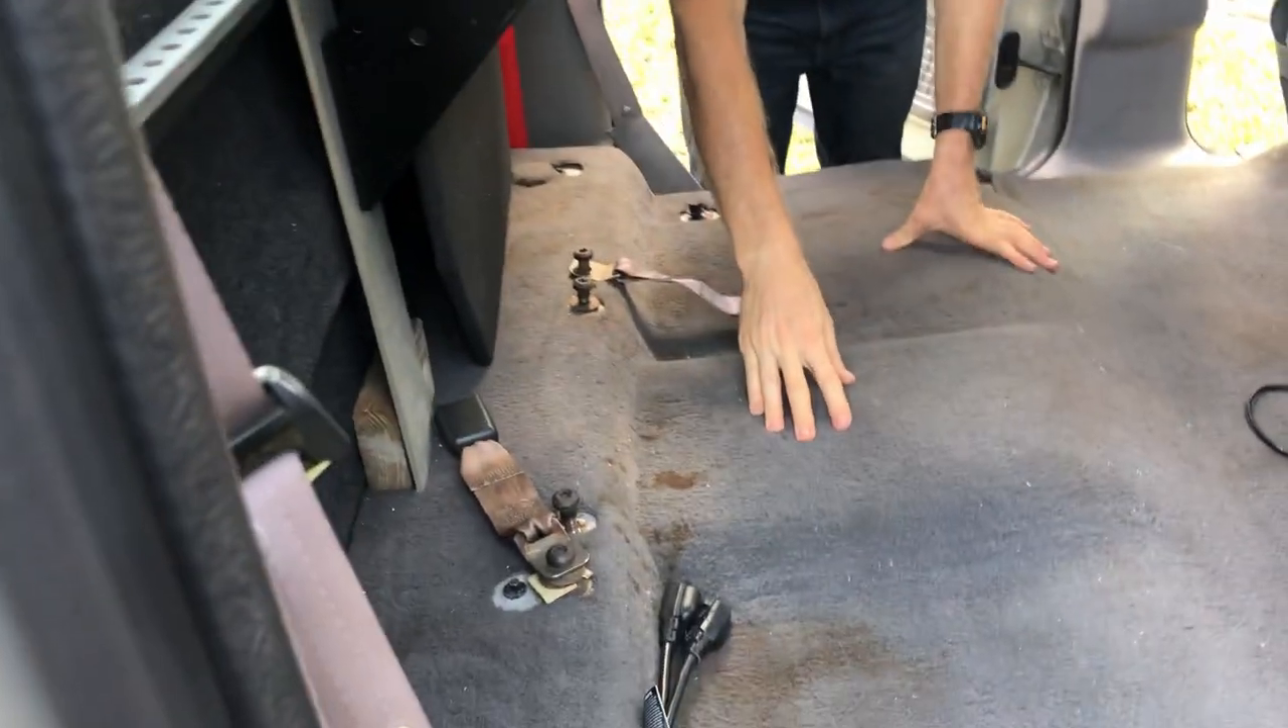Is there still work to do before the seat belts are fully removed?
Yes.